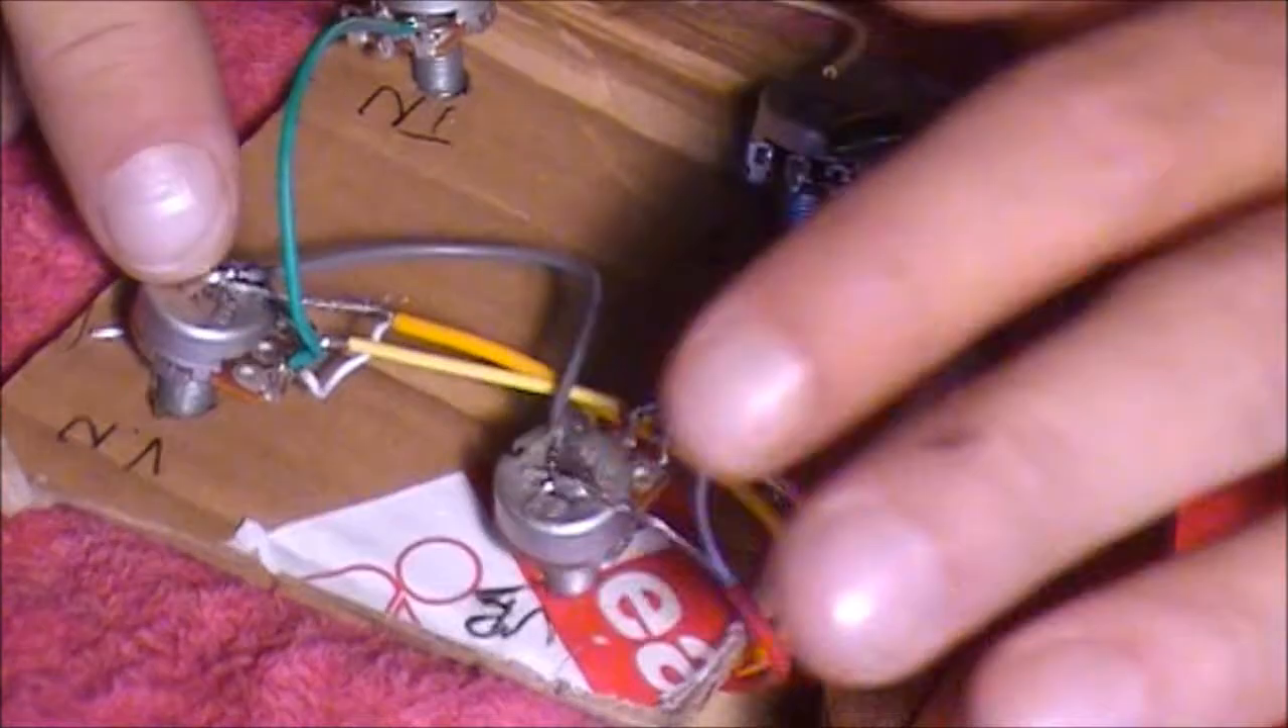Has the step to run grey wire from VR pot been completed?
Yes.